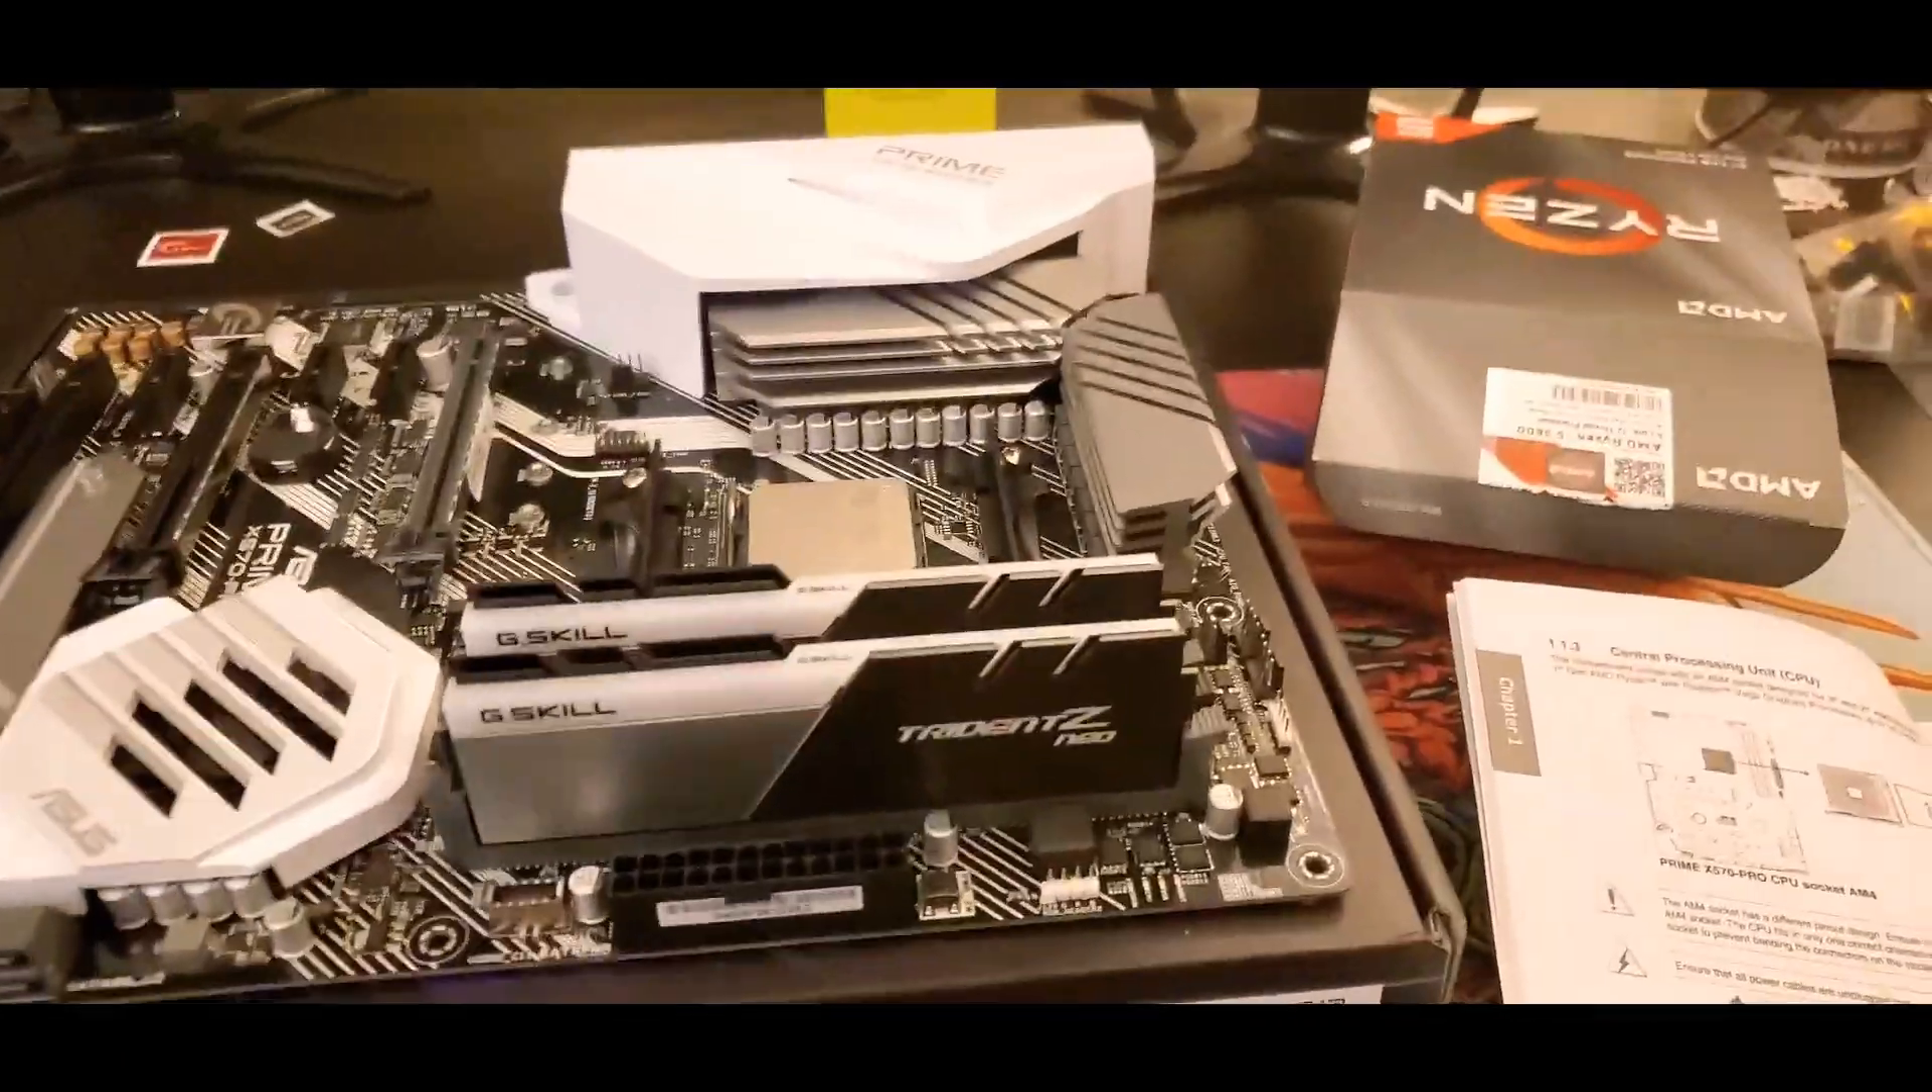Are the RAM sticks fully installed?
Yes.